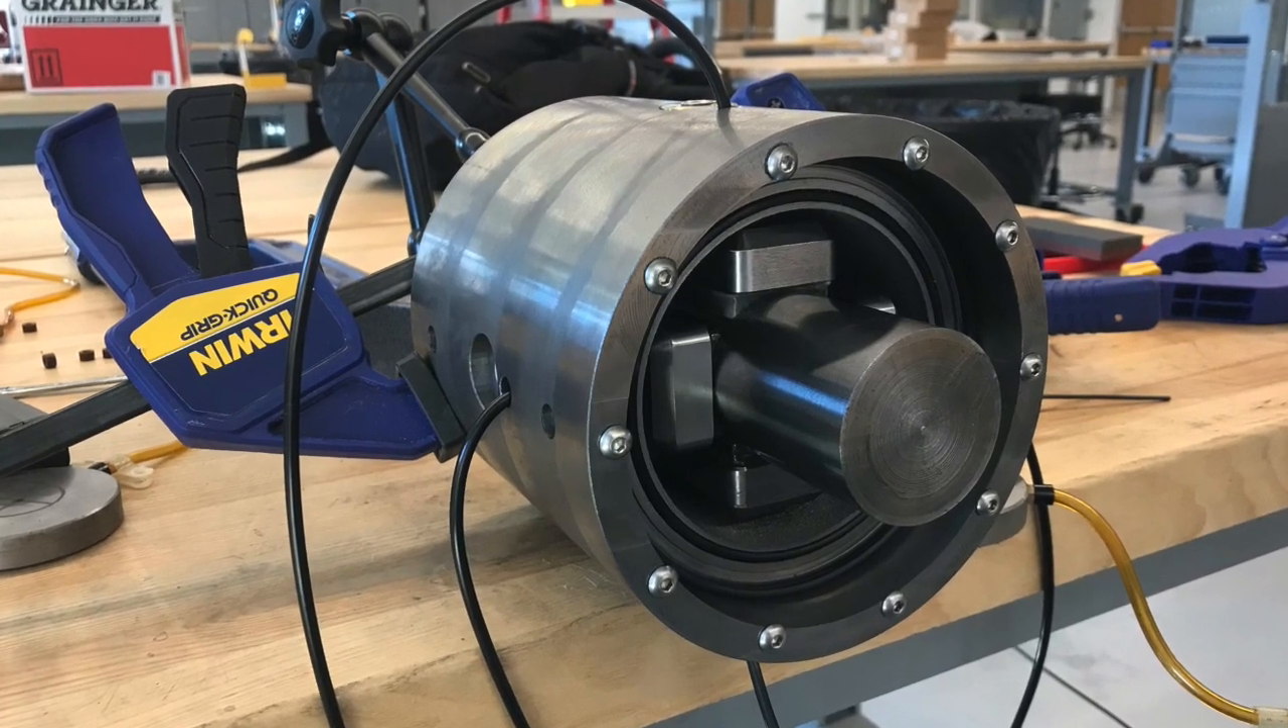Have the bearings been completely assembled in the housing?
Yes.